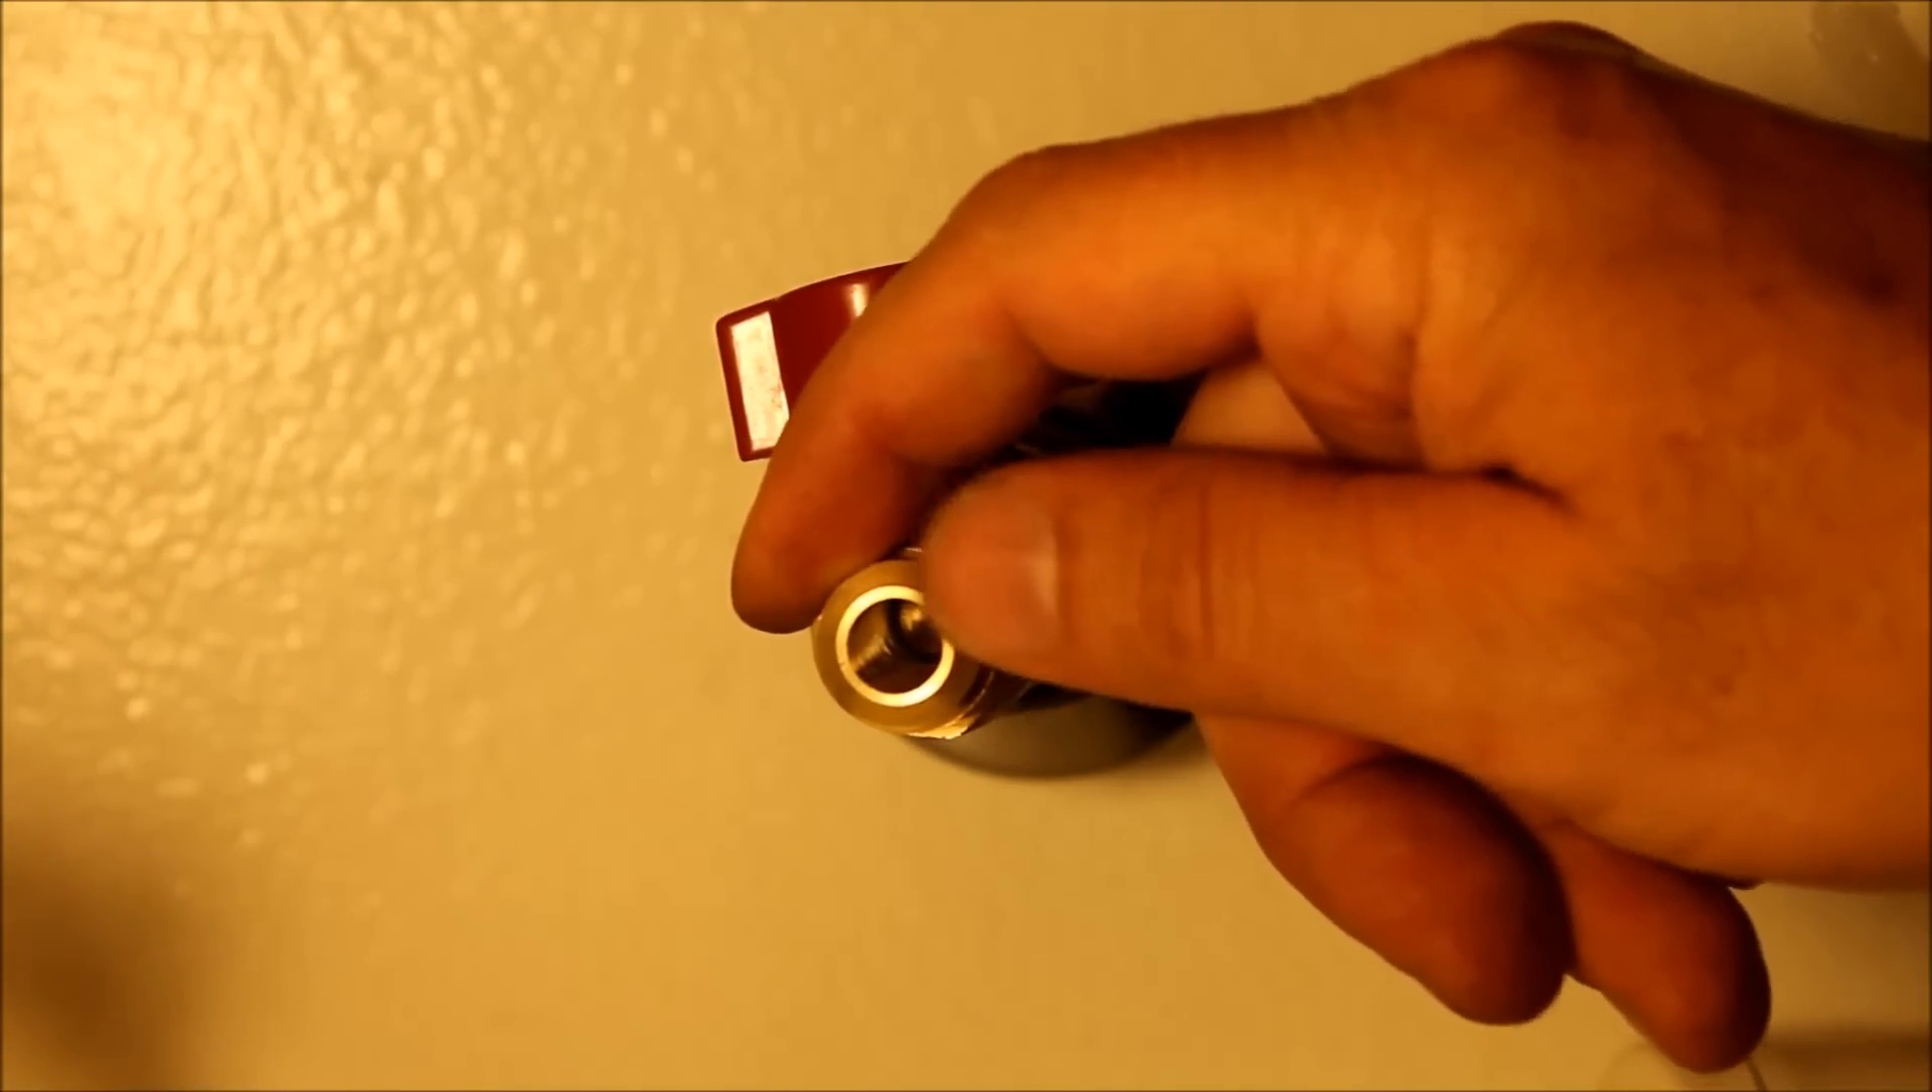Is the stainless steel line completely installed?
No.